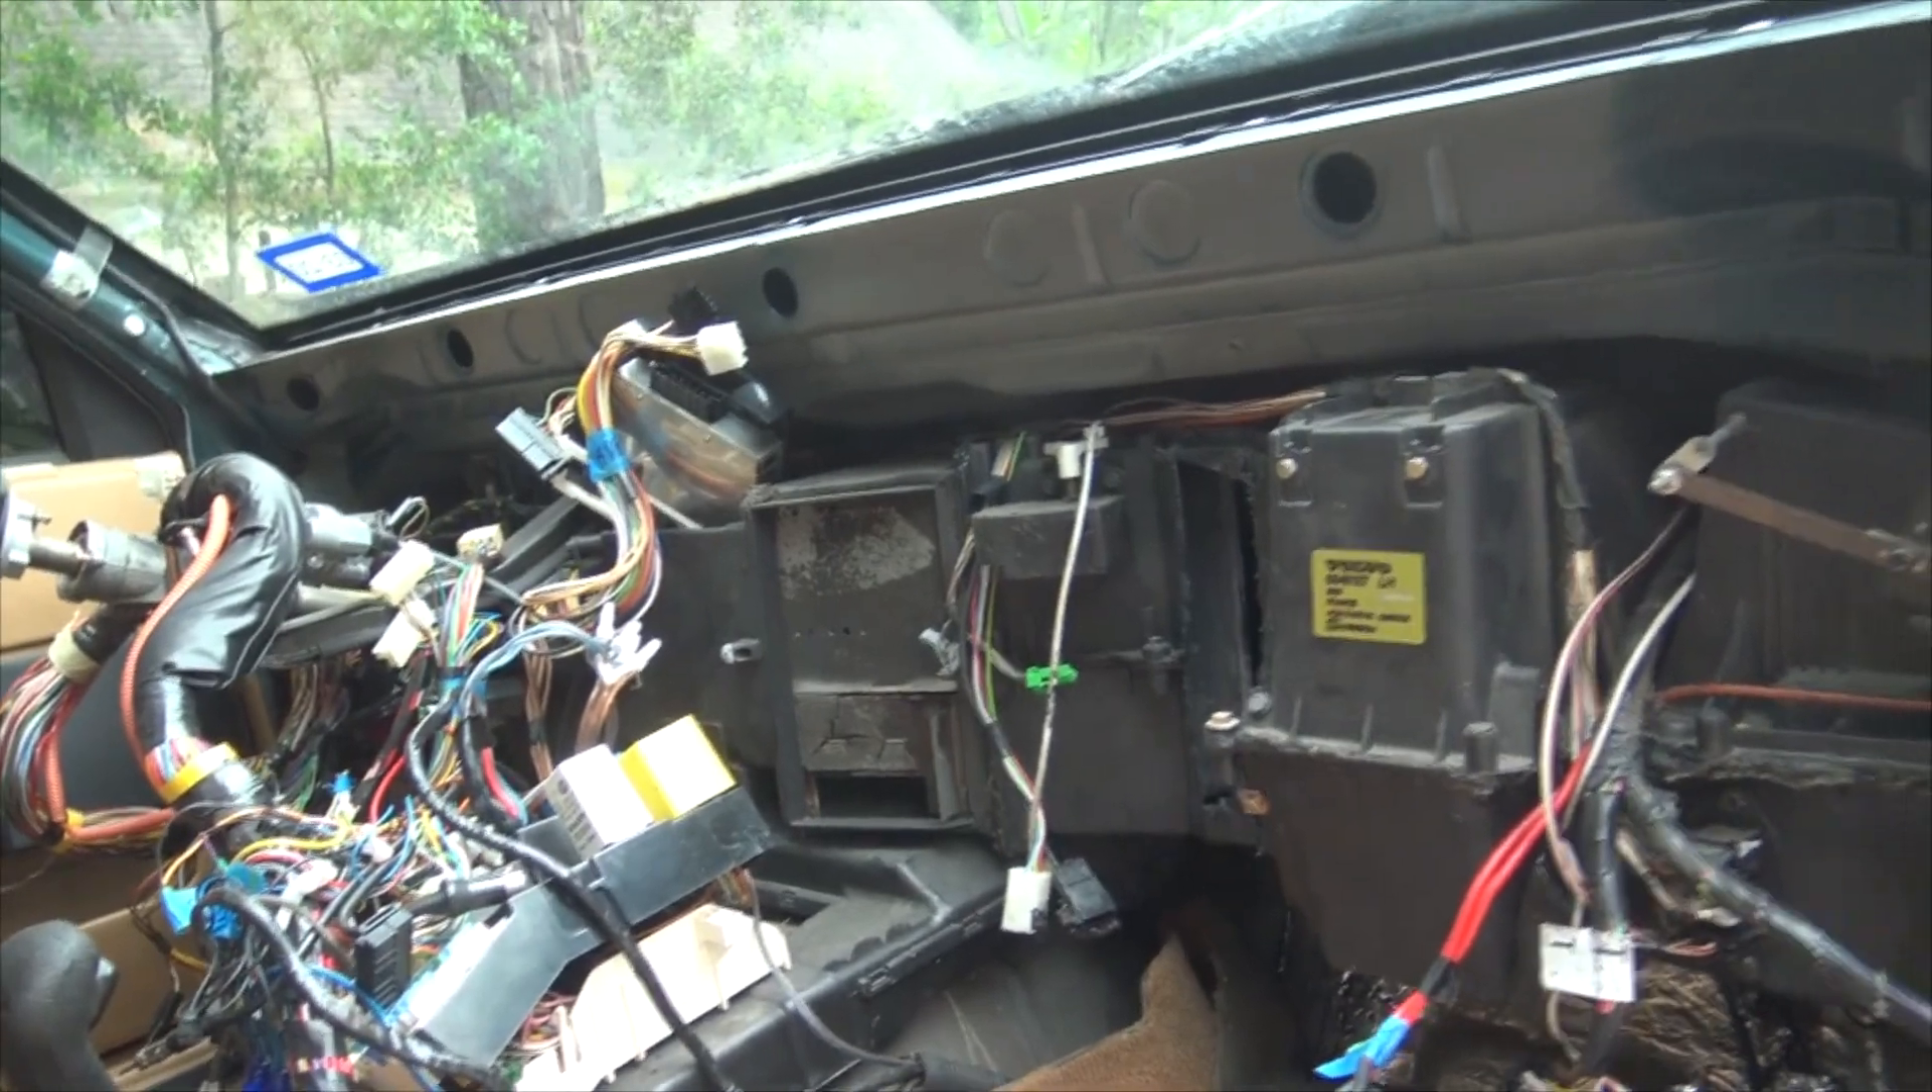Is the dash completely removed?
Yes.